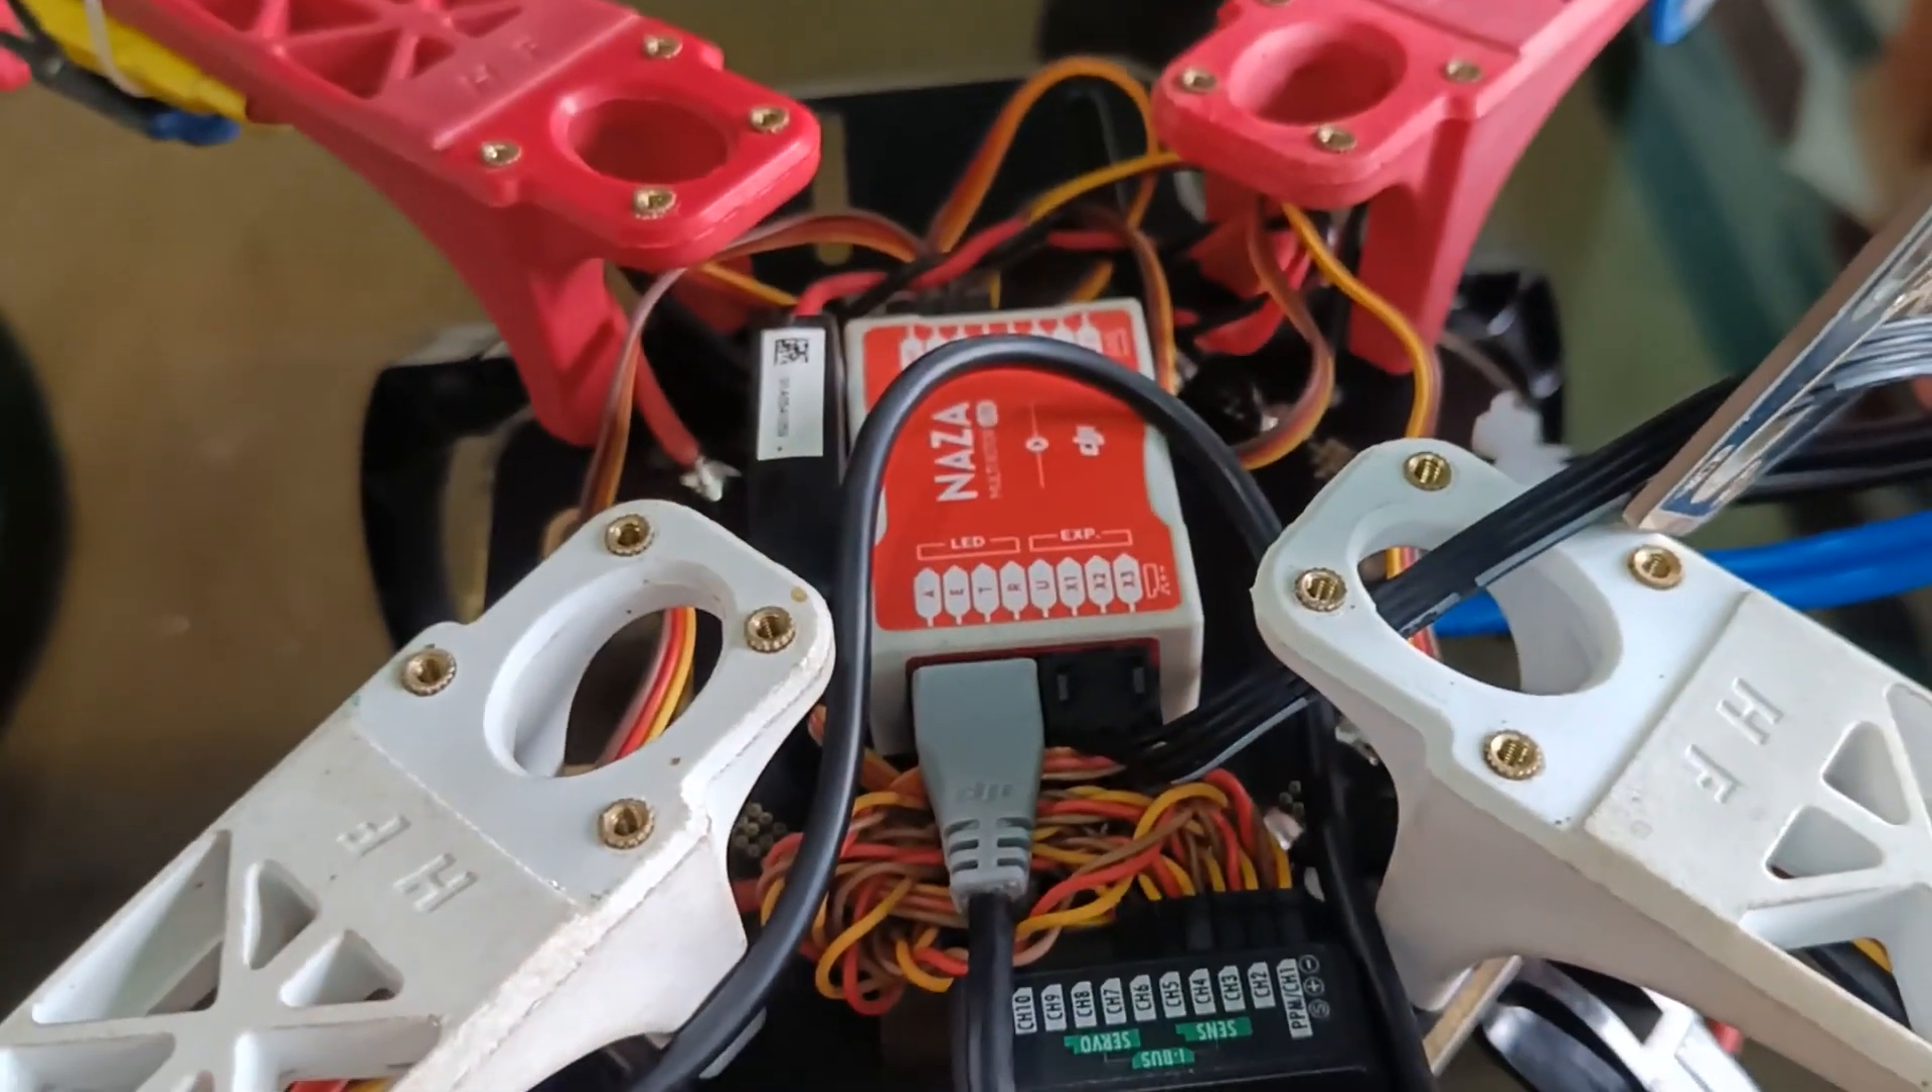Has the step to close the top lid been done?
No.